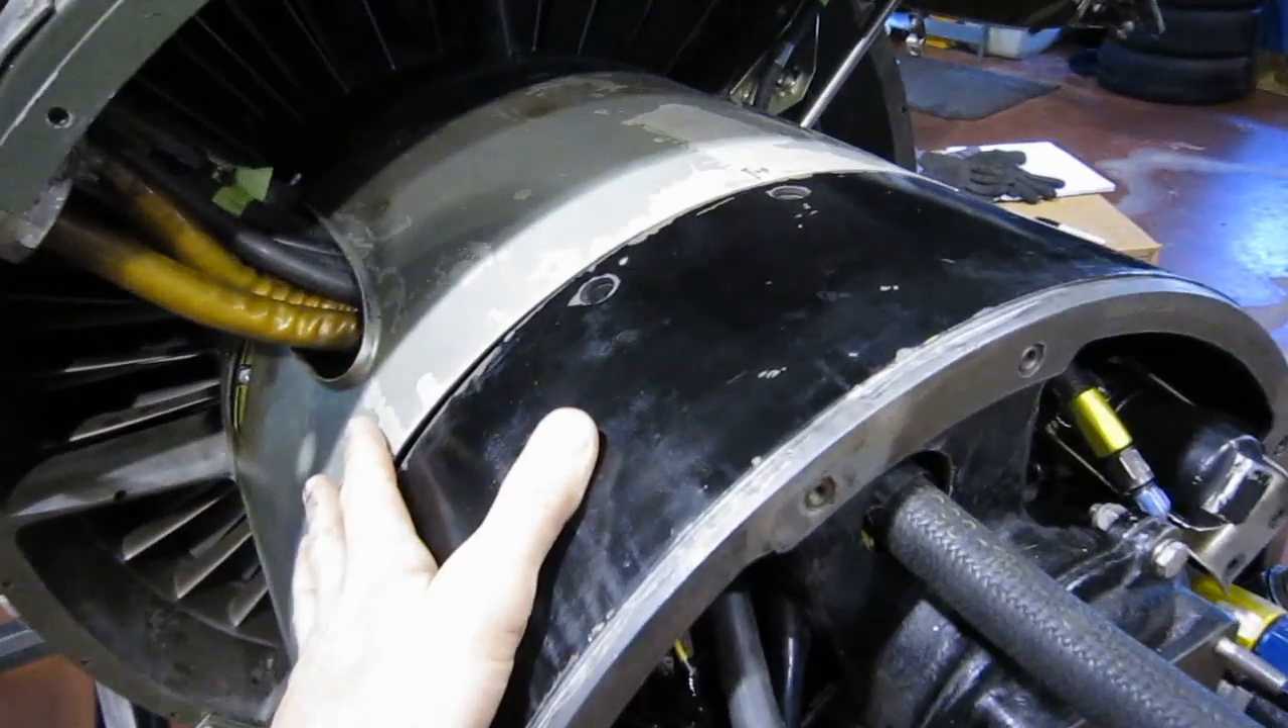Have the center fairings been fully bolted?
No.